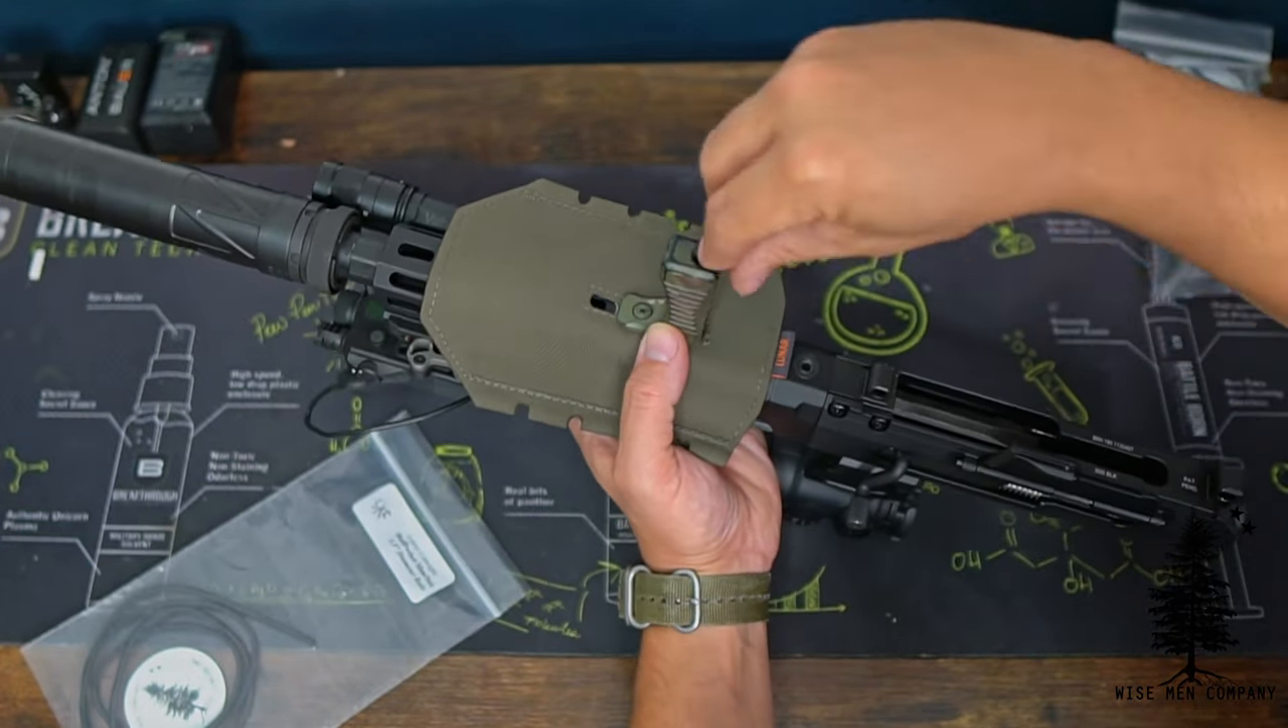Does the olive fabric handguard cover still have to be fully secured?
Yes.